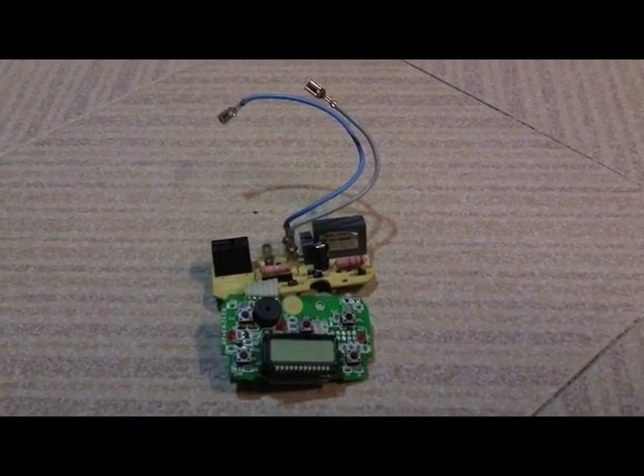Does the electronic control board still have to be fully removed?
No.